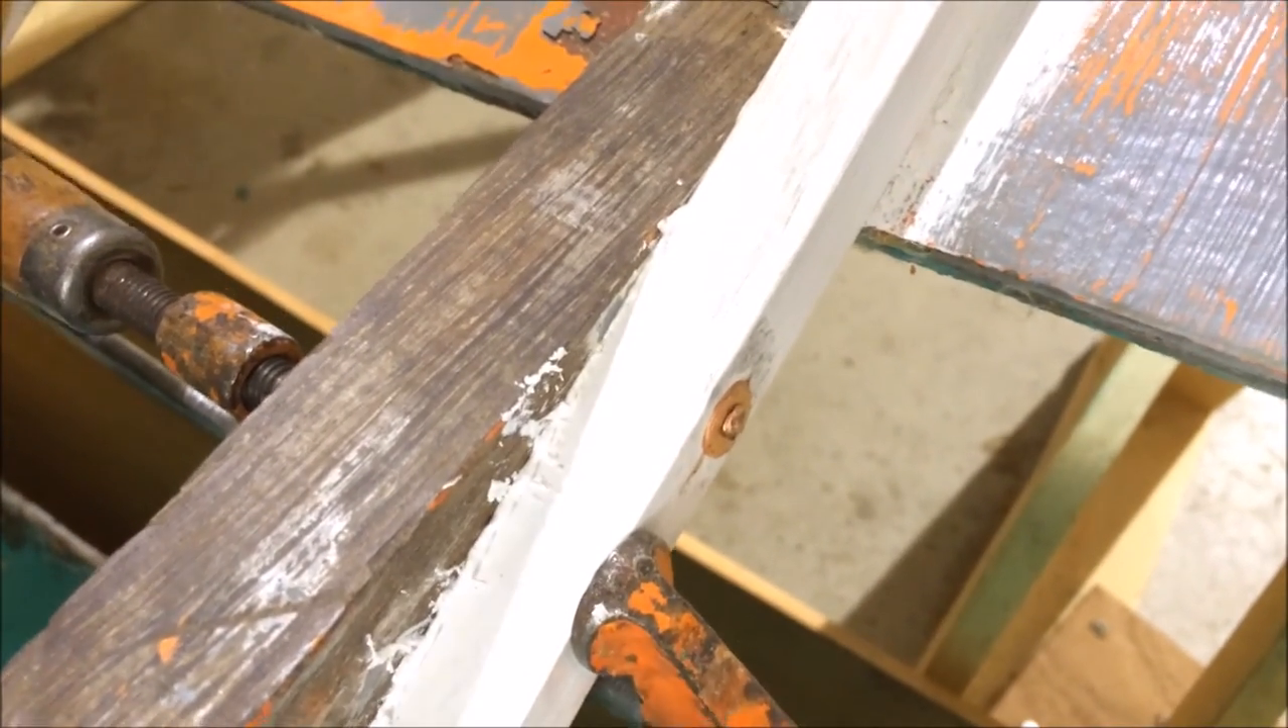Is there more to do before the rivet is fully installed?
No.